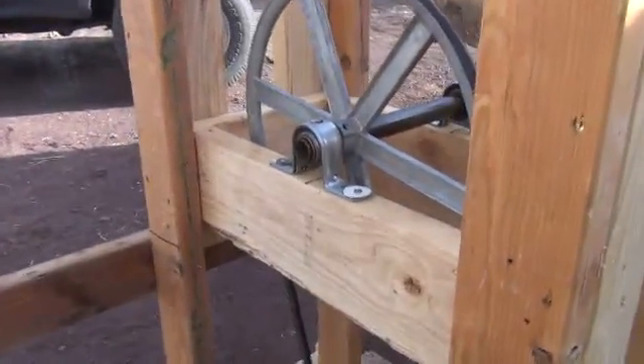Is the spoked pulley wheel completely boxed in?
No.